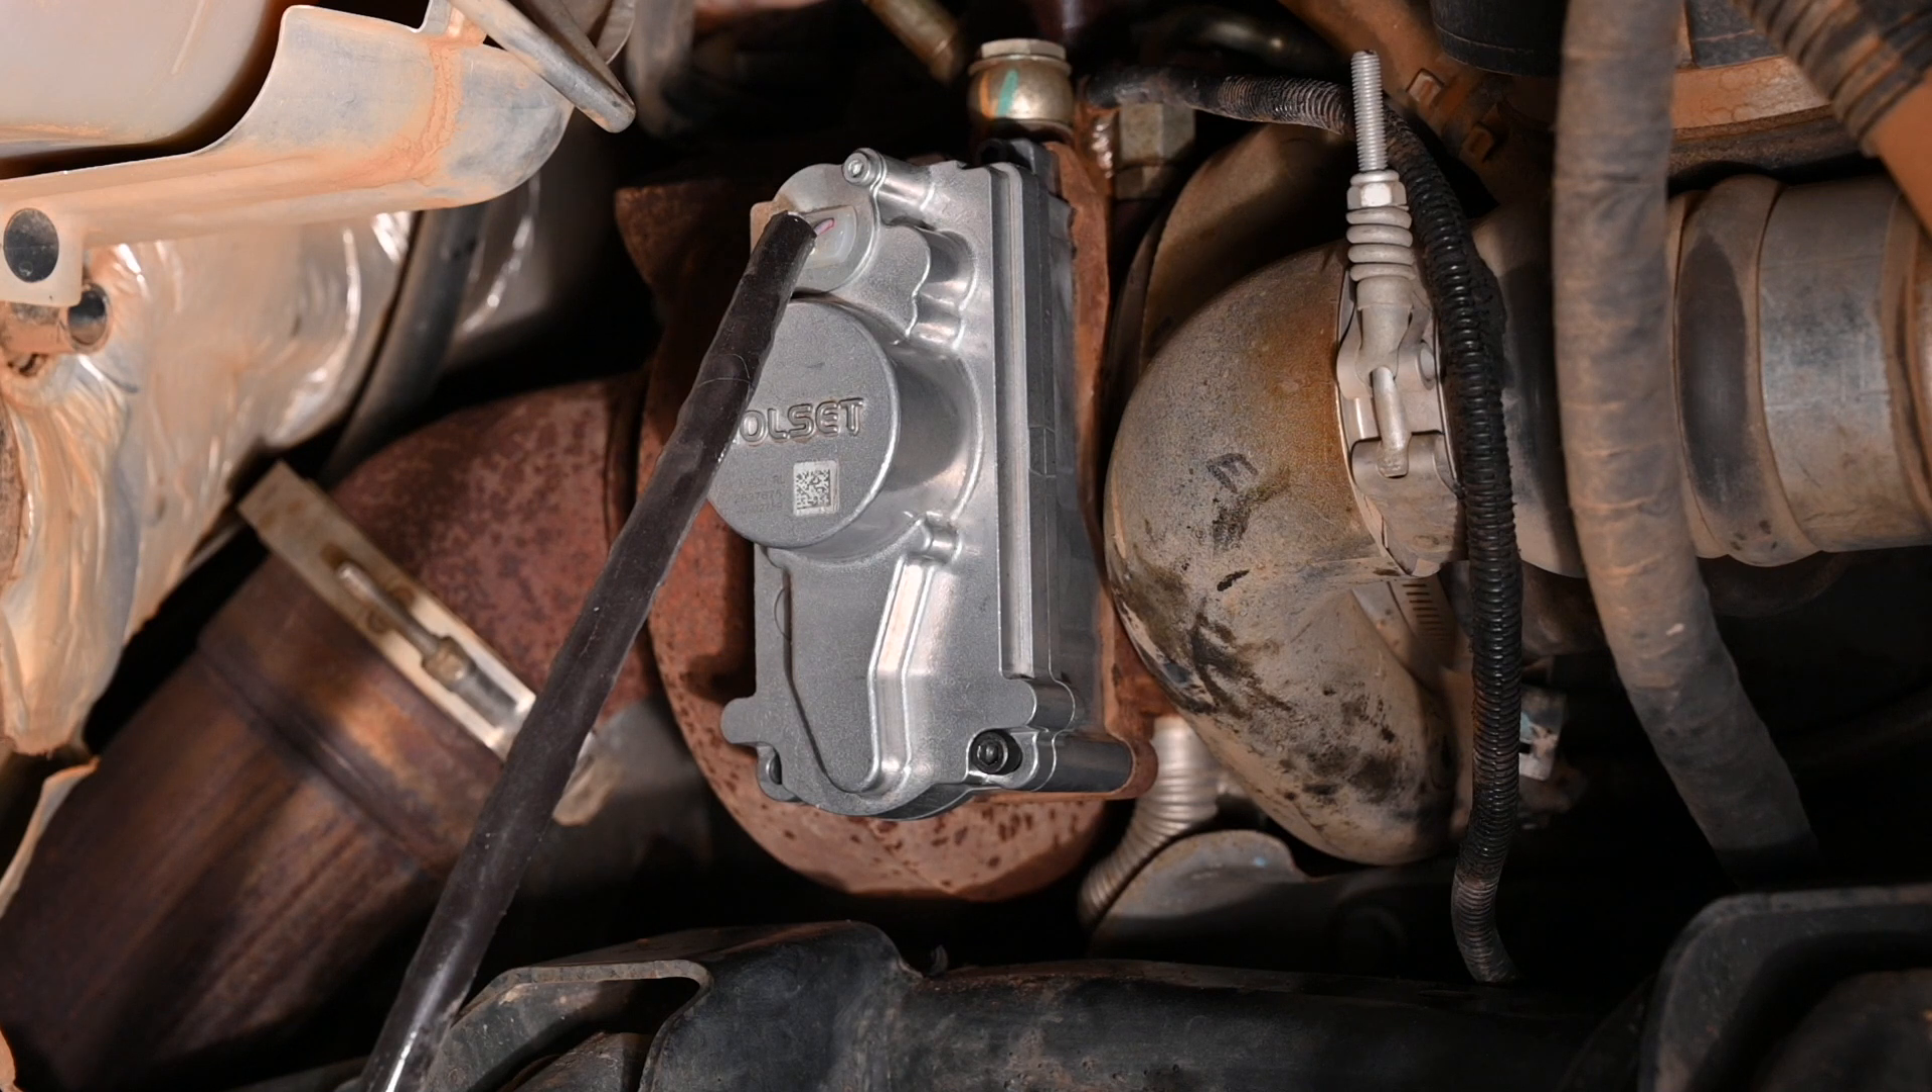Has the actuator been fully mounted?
Yes.